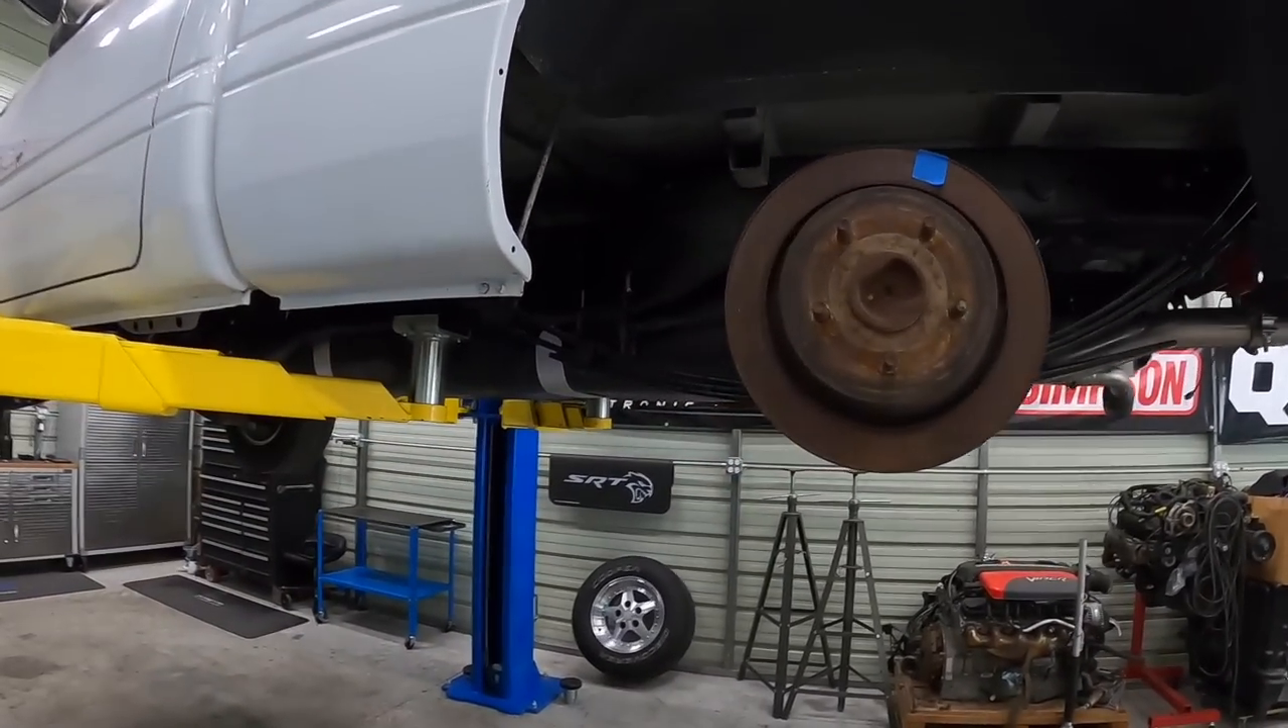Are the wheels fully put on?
No.